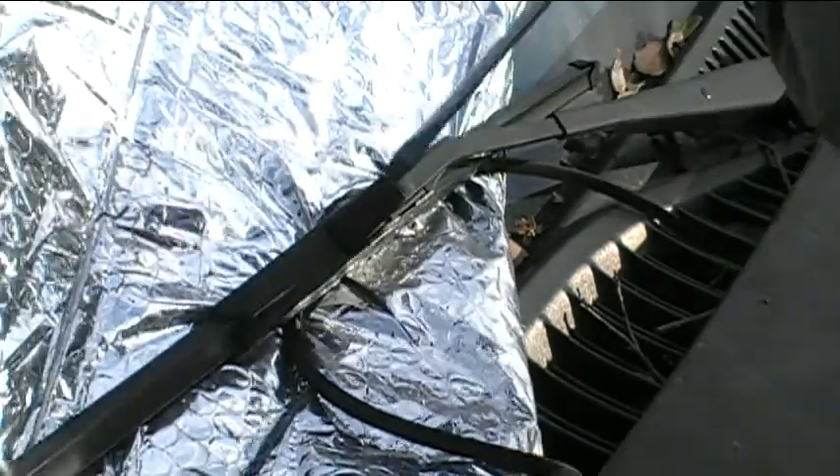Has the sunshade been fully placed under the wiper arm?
Yes.